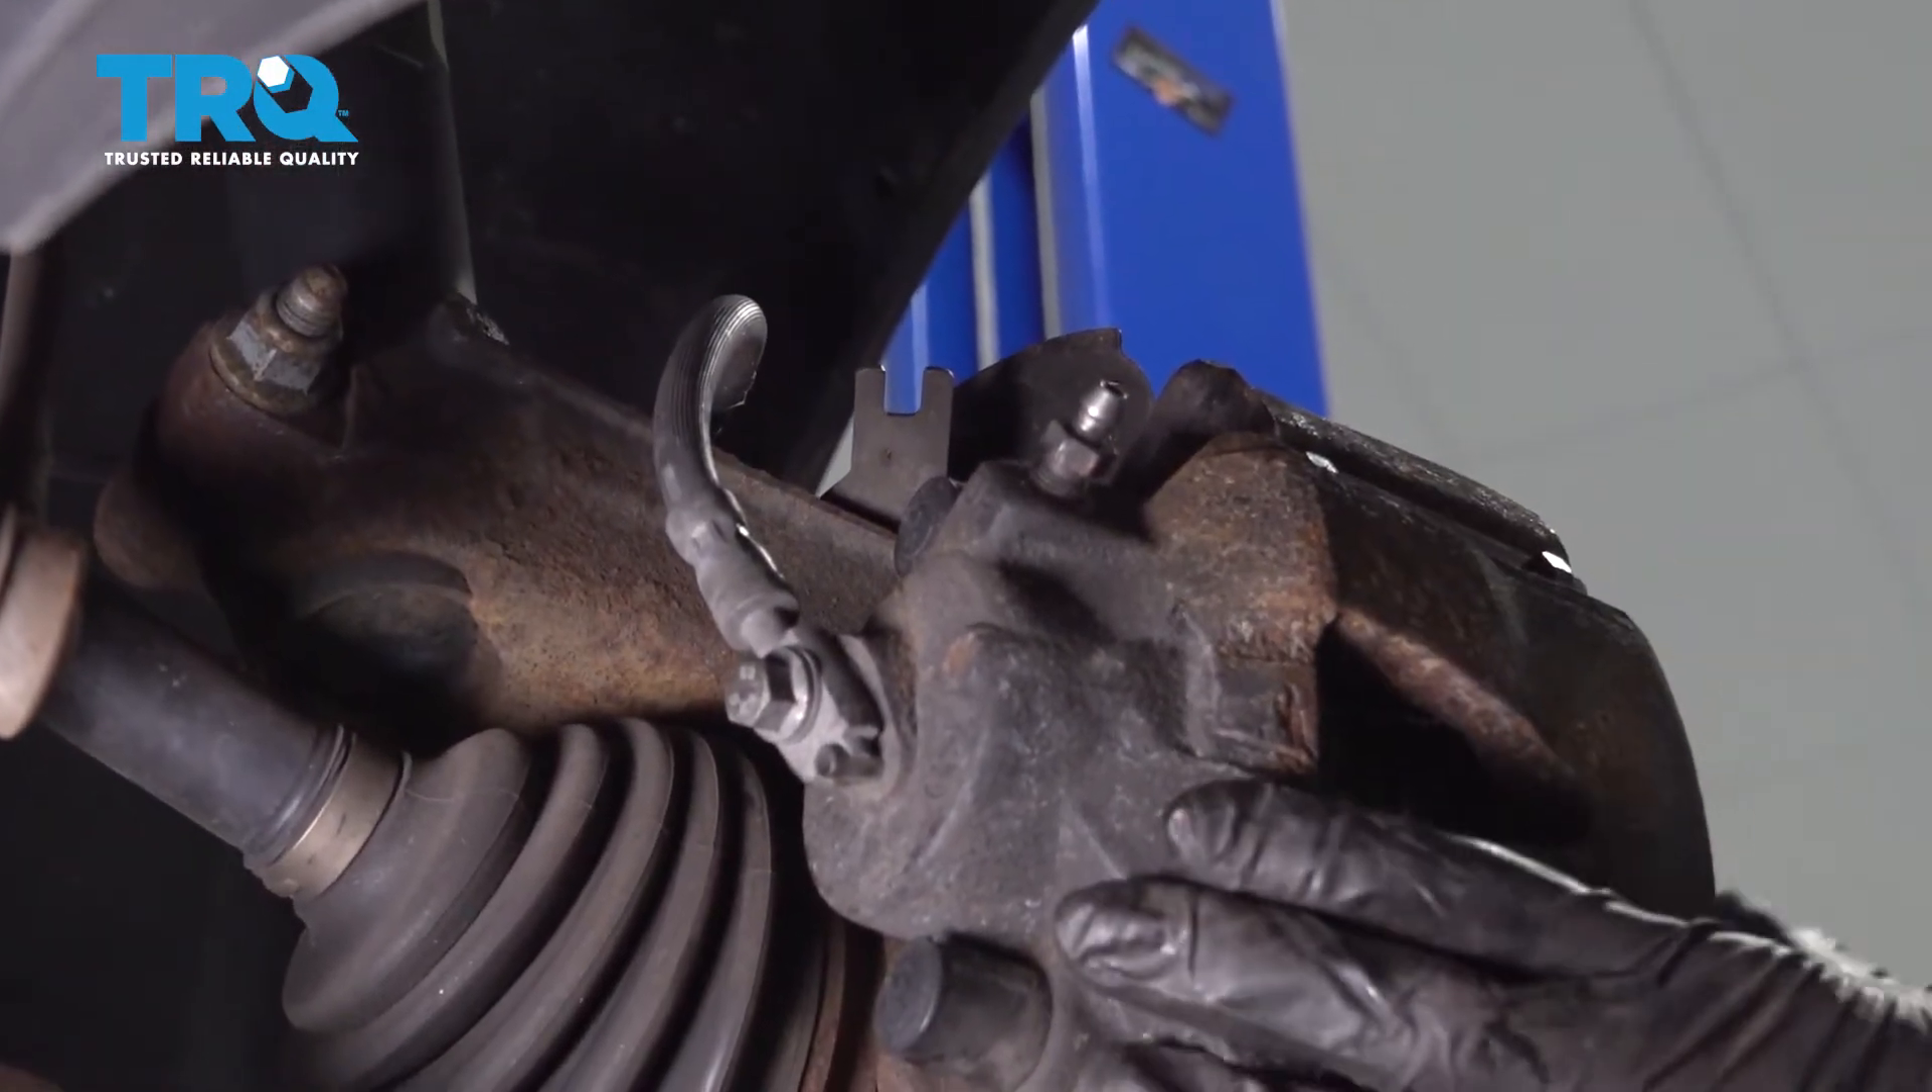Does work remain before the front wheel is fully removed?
No.